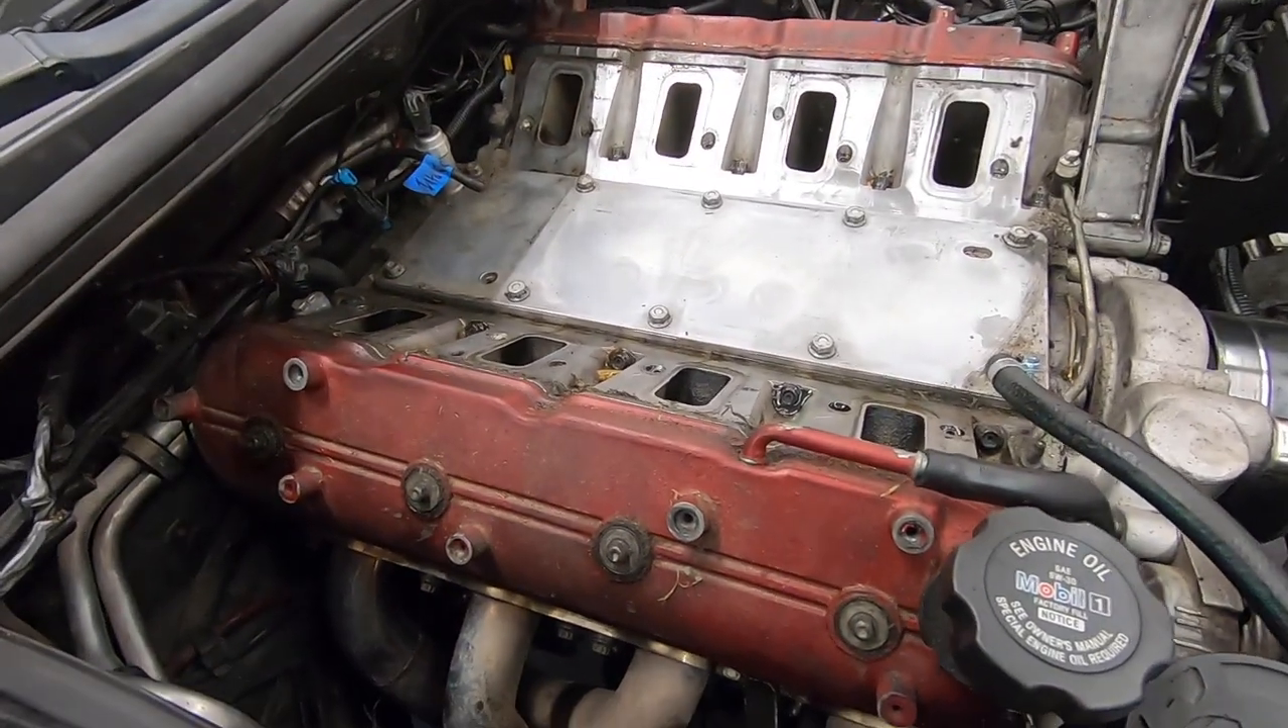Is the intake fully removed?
Yes.